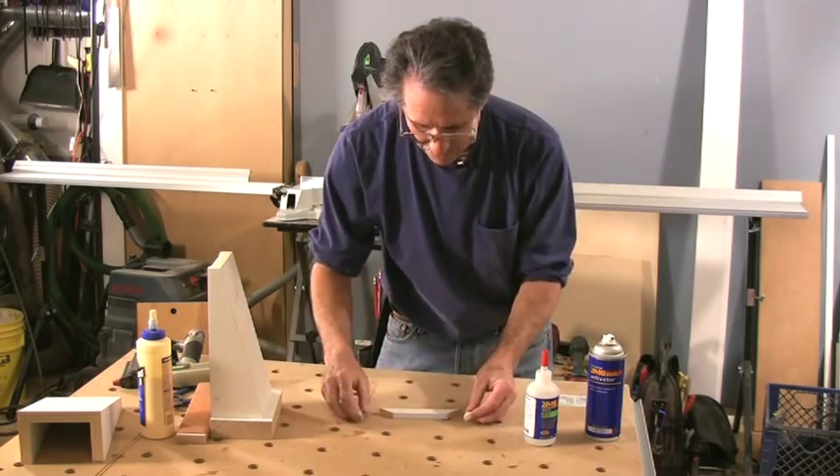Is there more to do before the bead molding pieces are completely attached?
Yes.